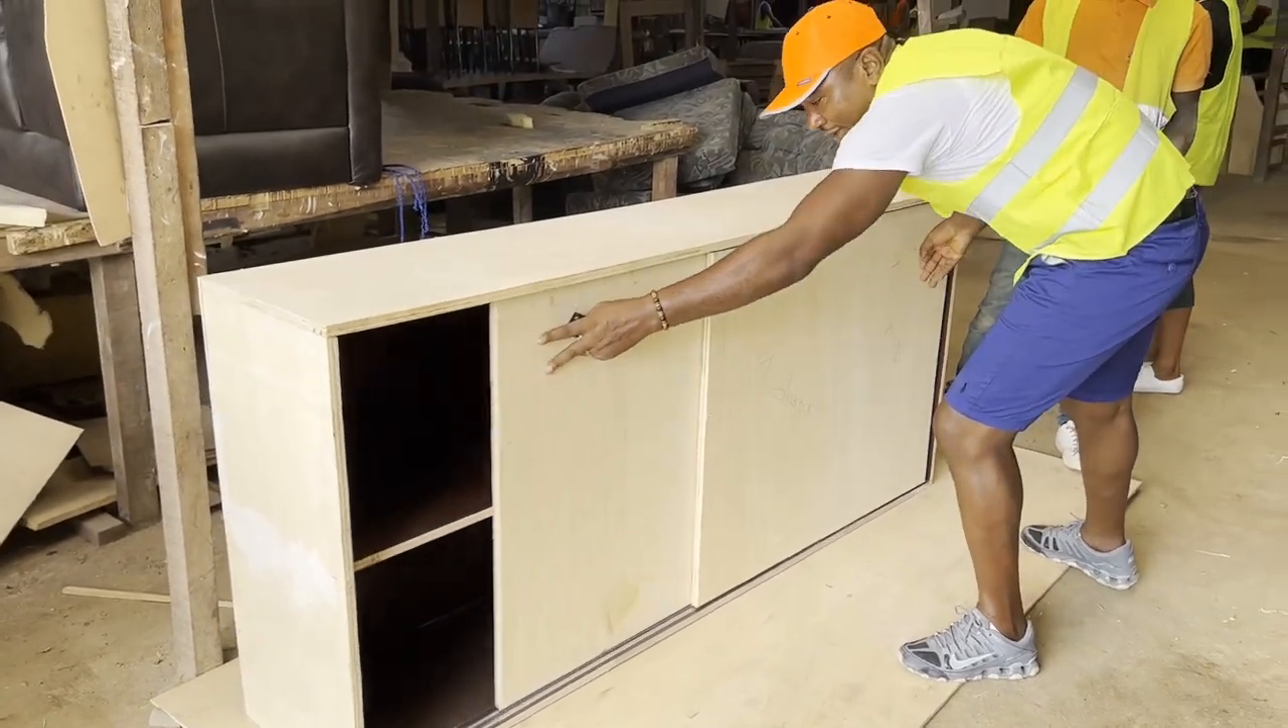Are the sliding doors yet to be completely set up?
No.